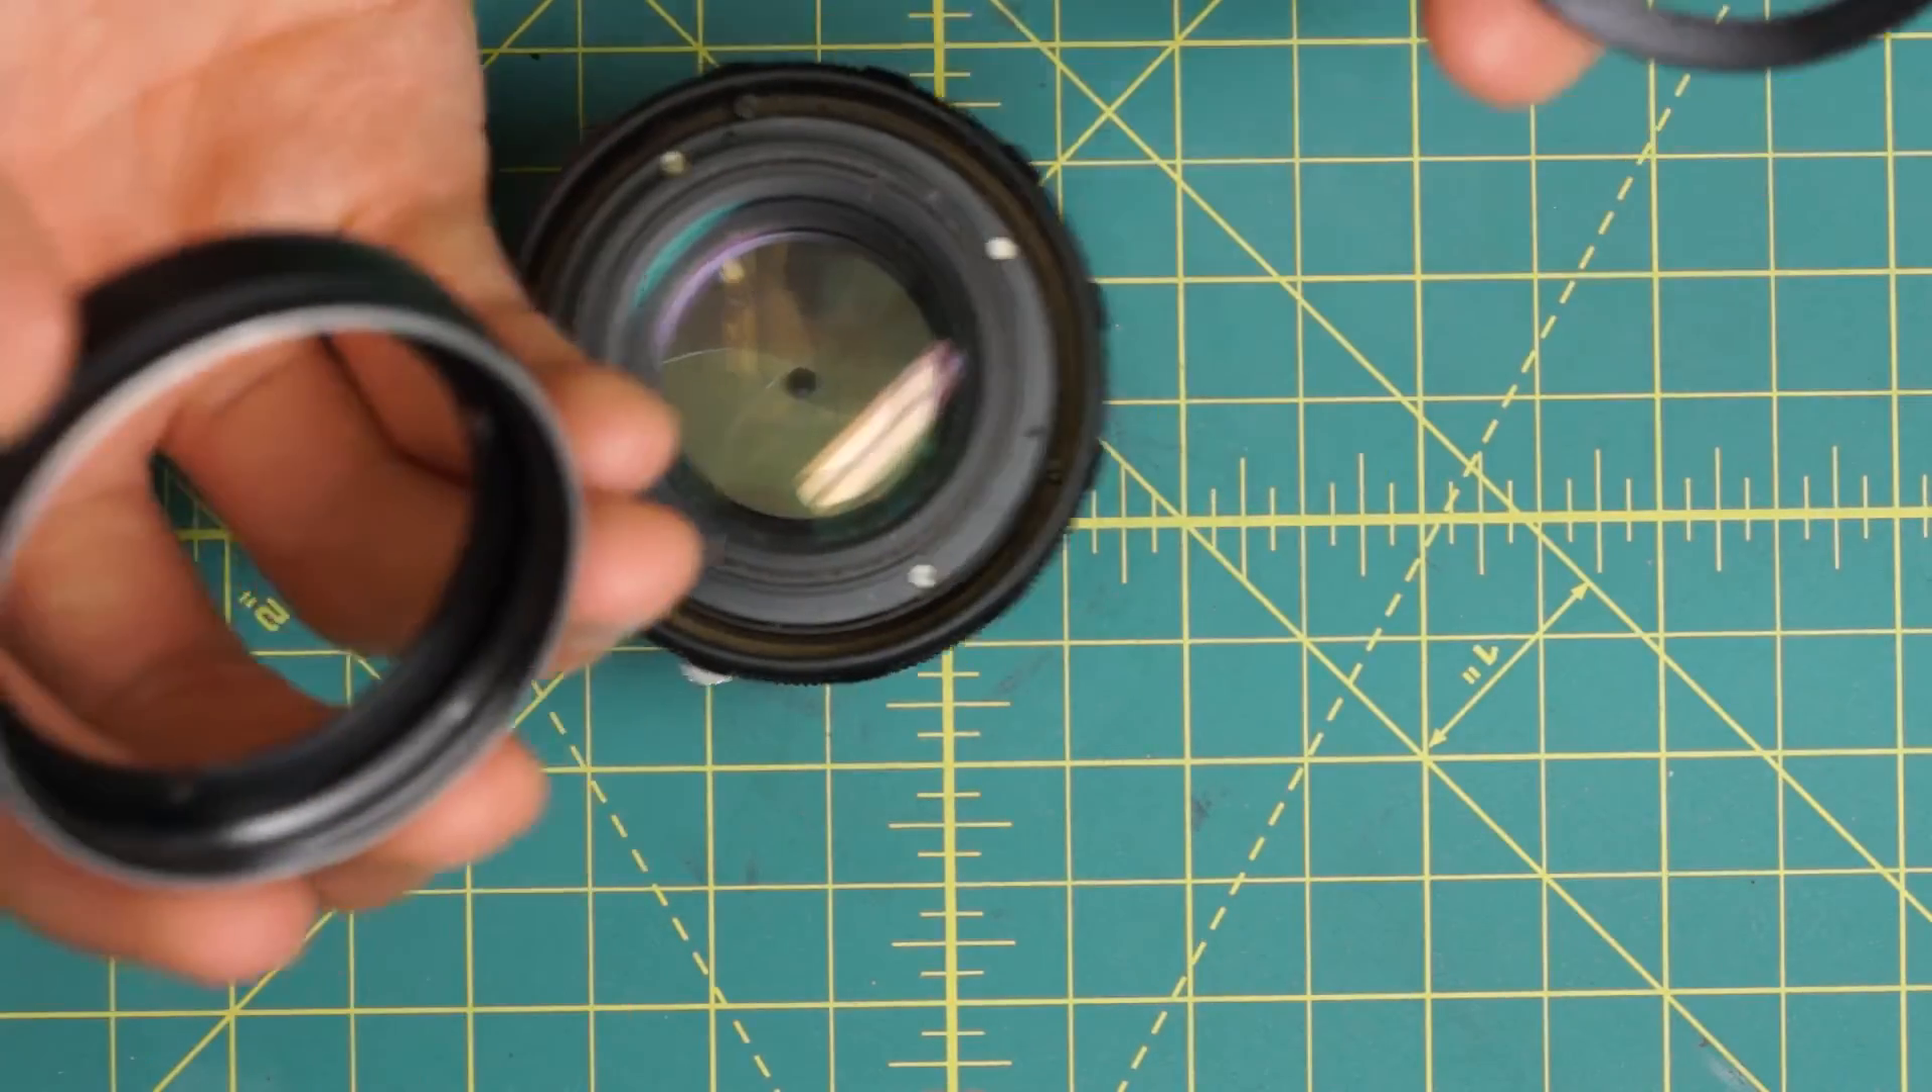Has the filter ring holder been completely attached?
No.